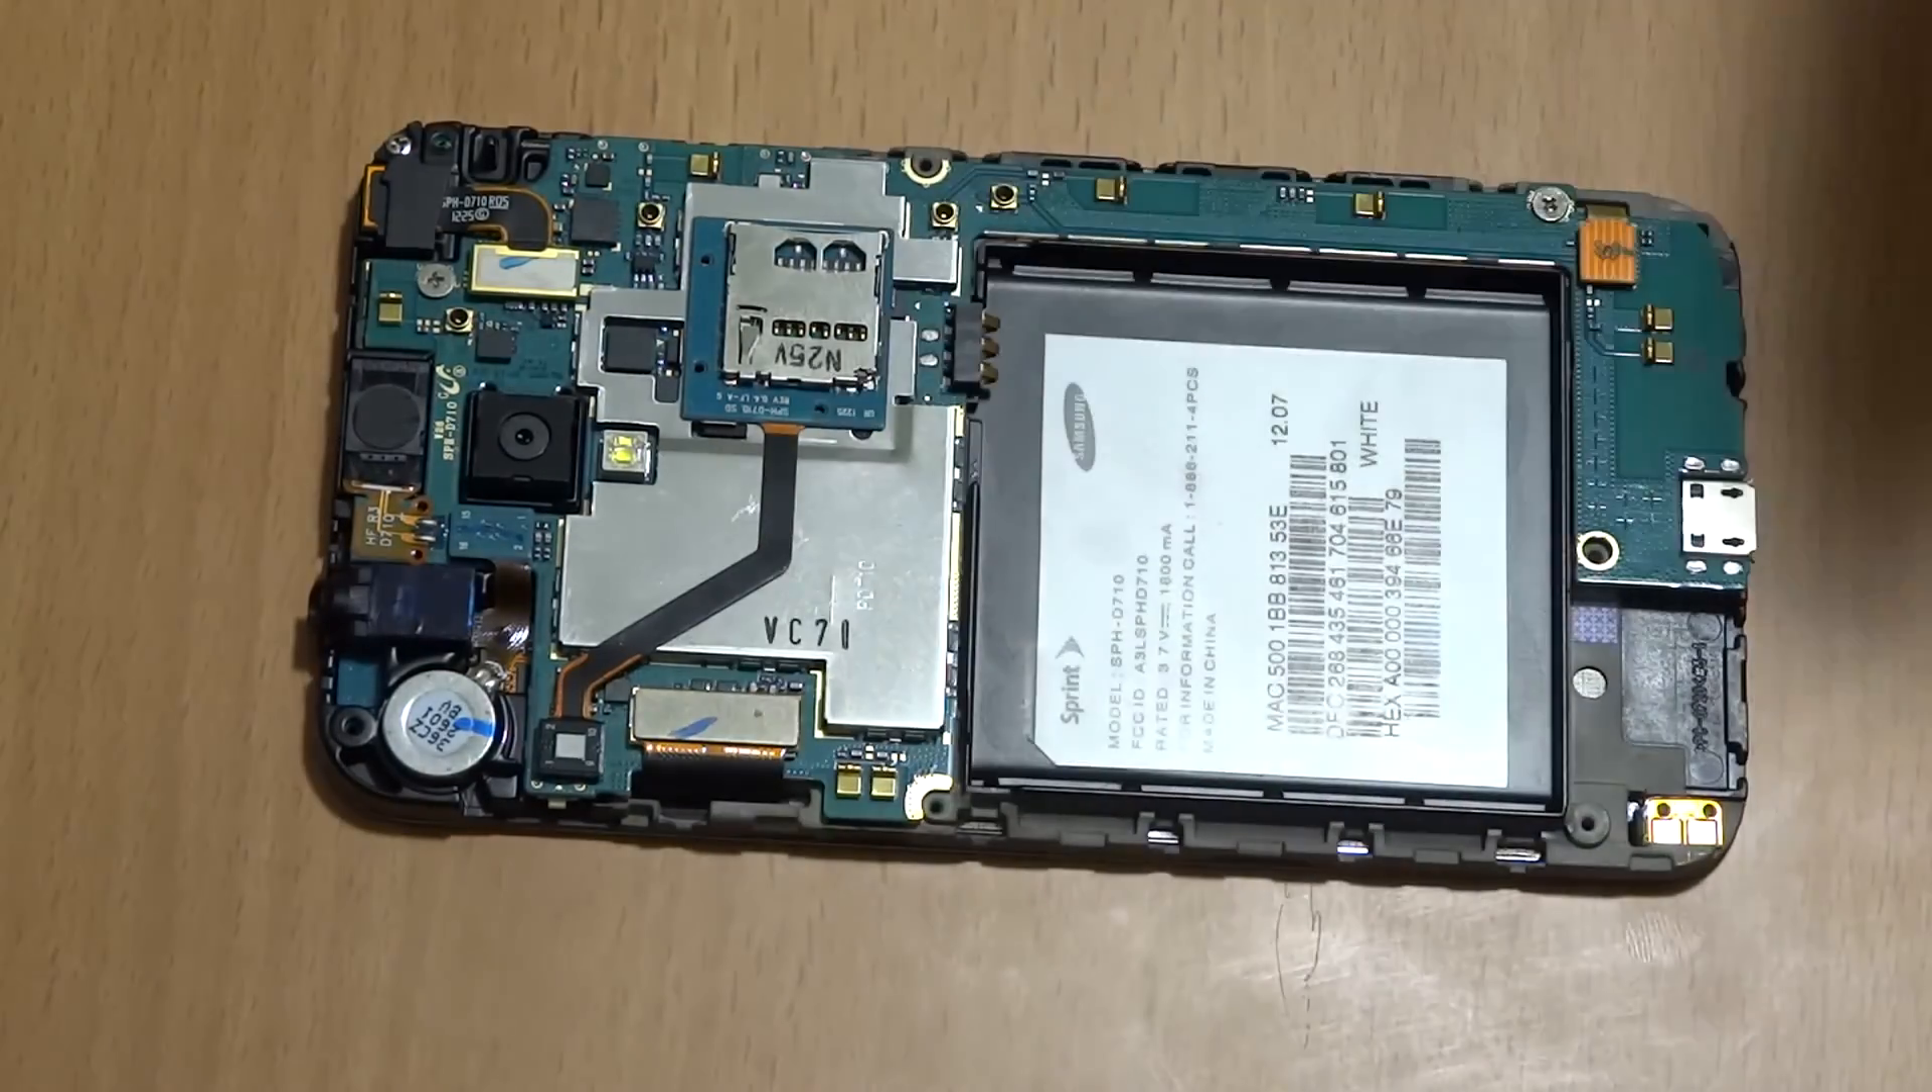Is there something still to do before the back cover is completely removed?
No.